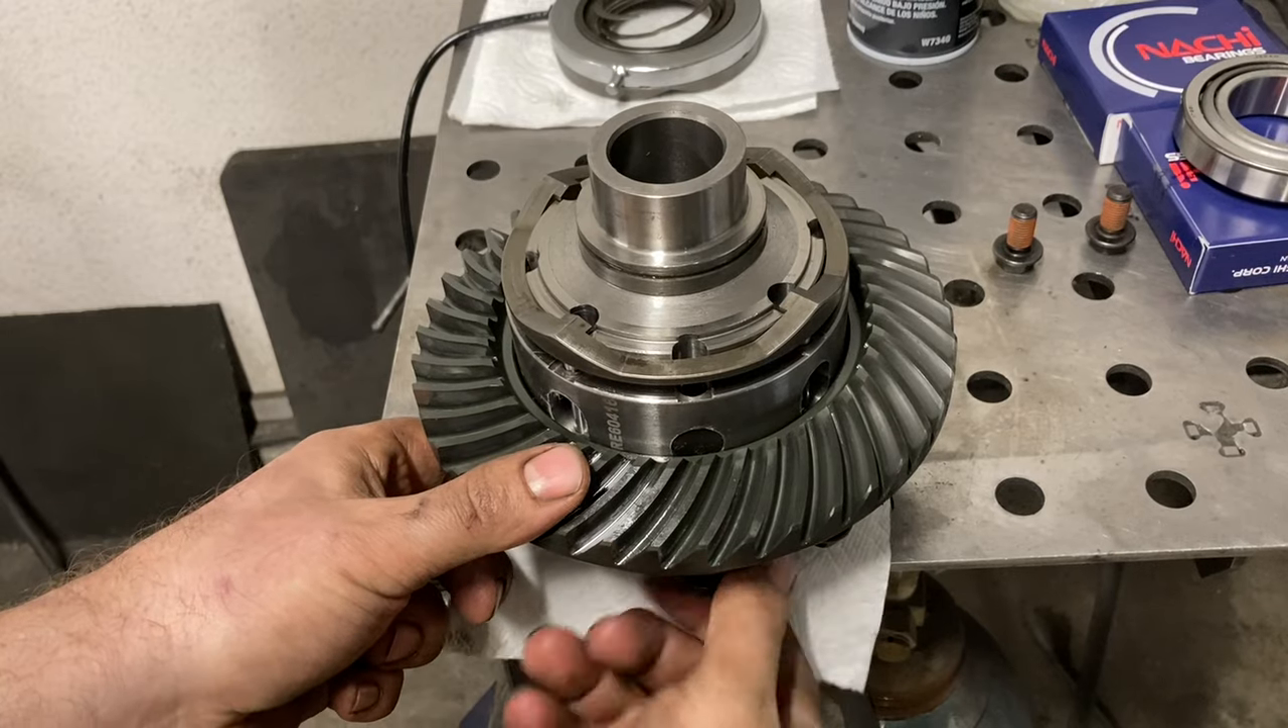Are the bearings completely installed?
No.